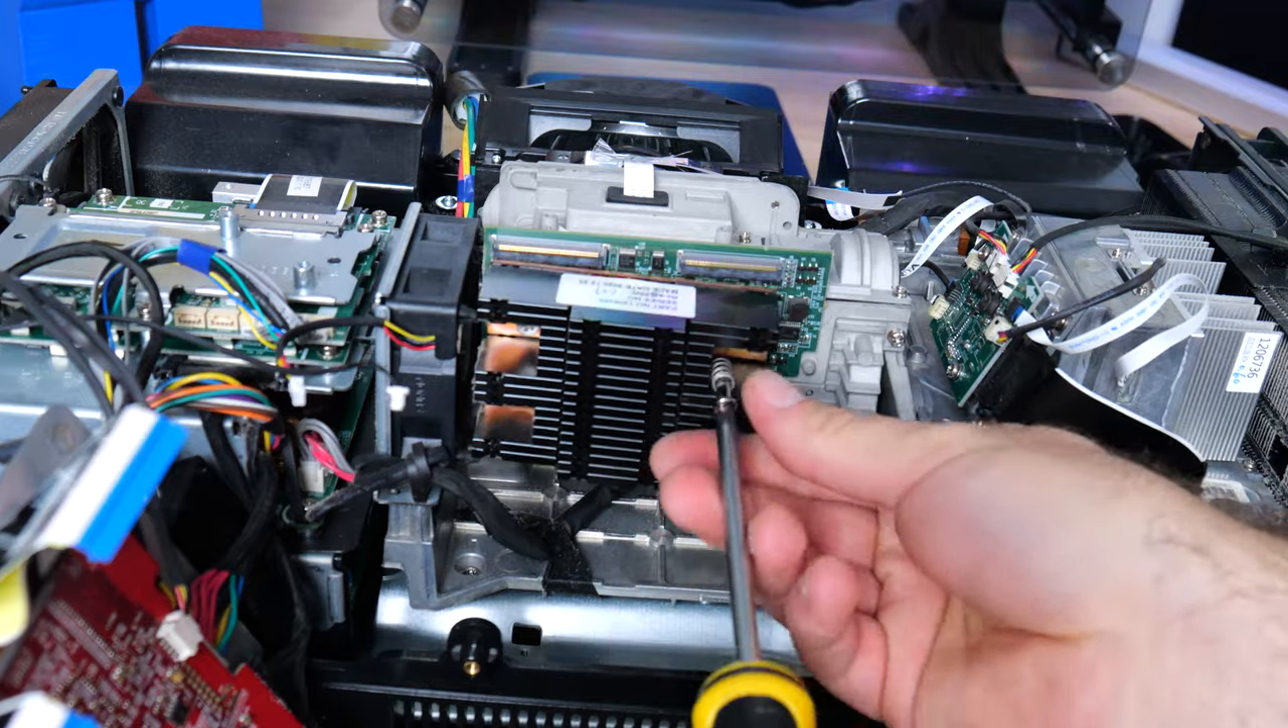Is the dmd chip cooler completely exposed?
Yes.